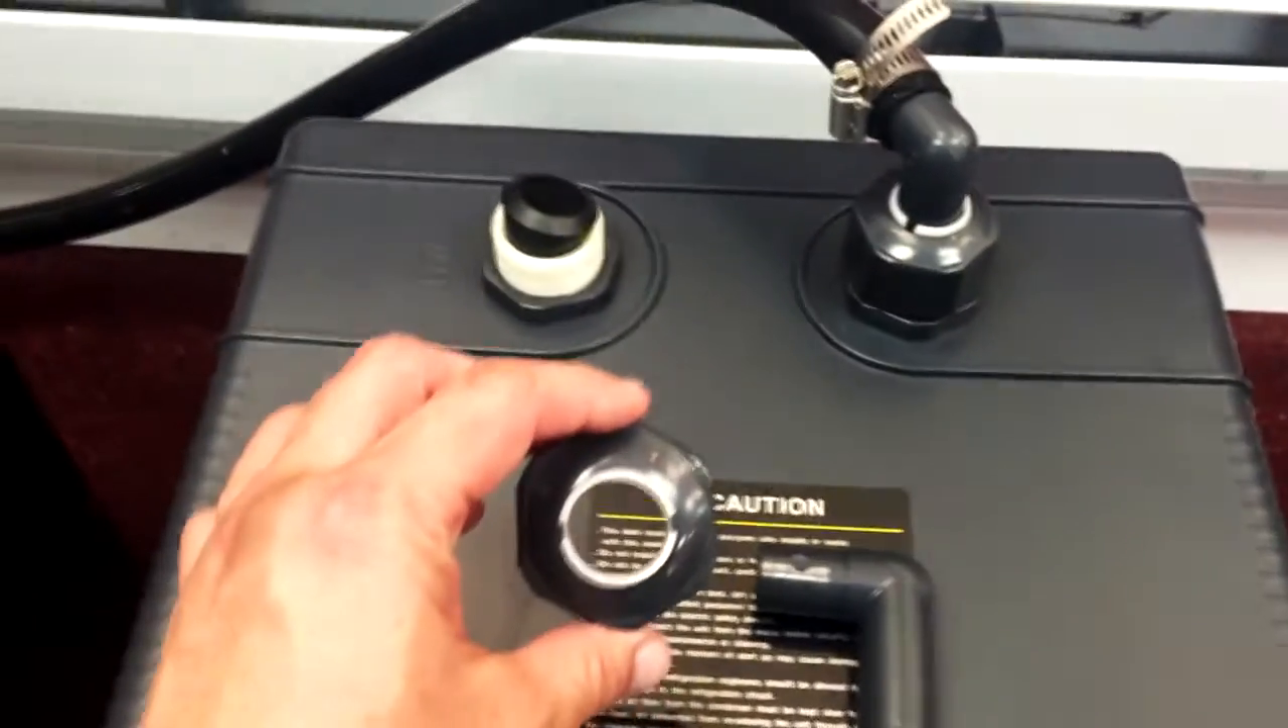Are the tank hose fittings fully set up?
No.